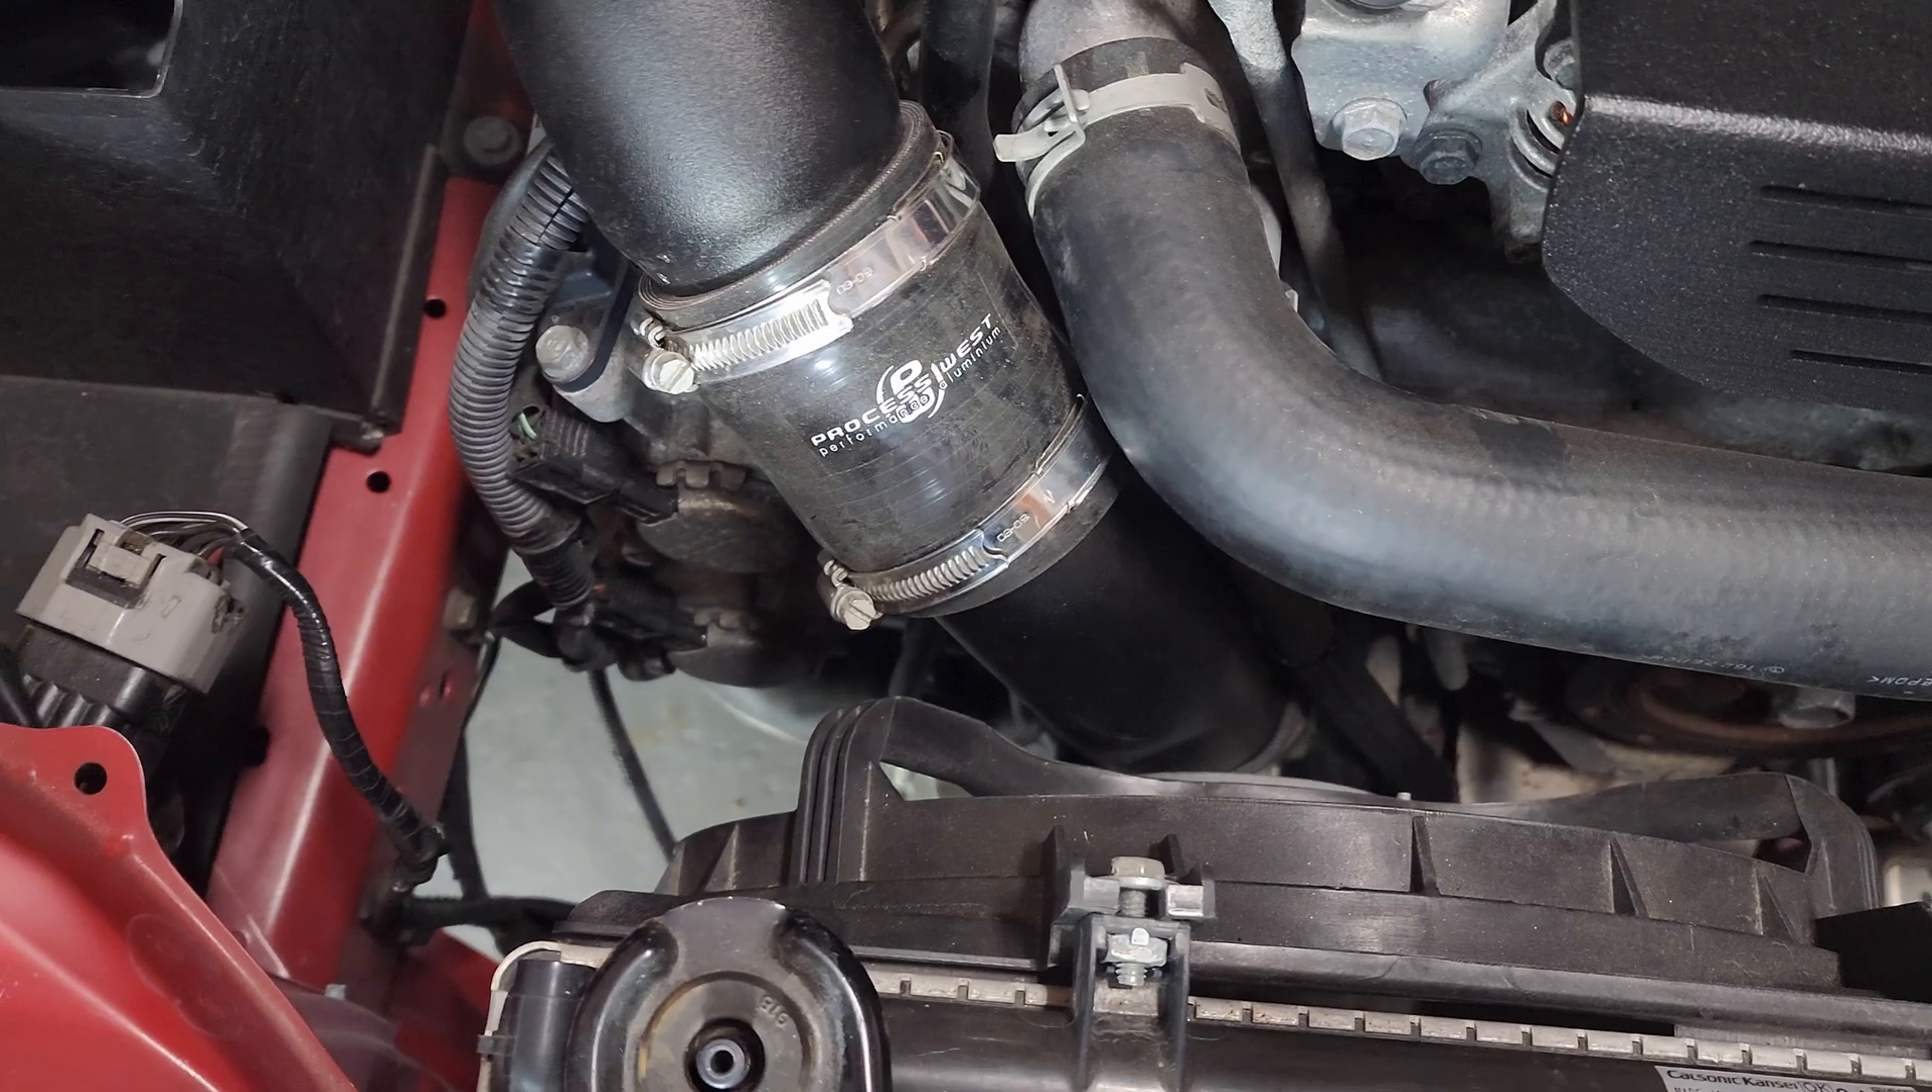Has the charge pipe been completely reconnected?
Yes.